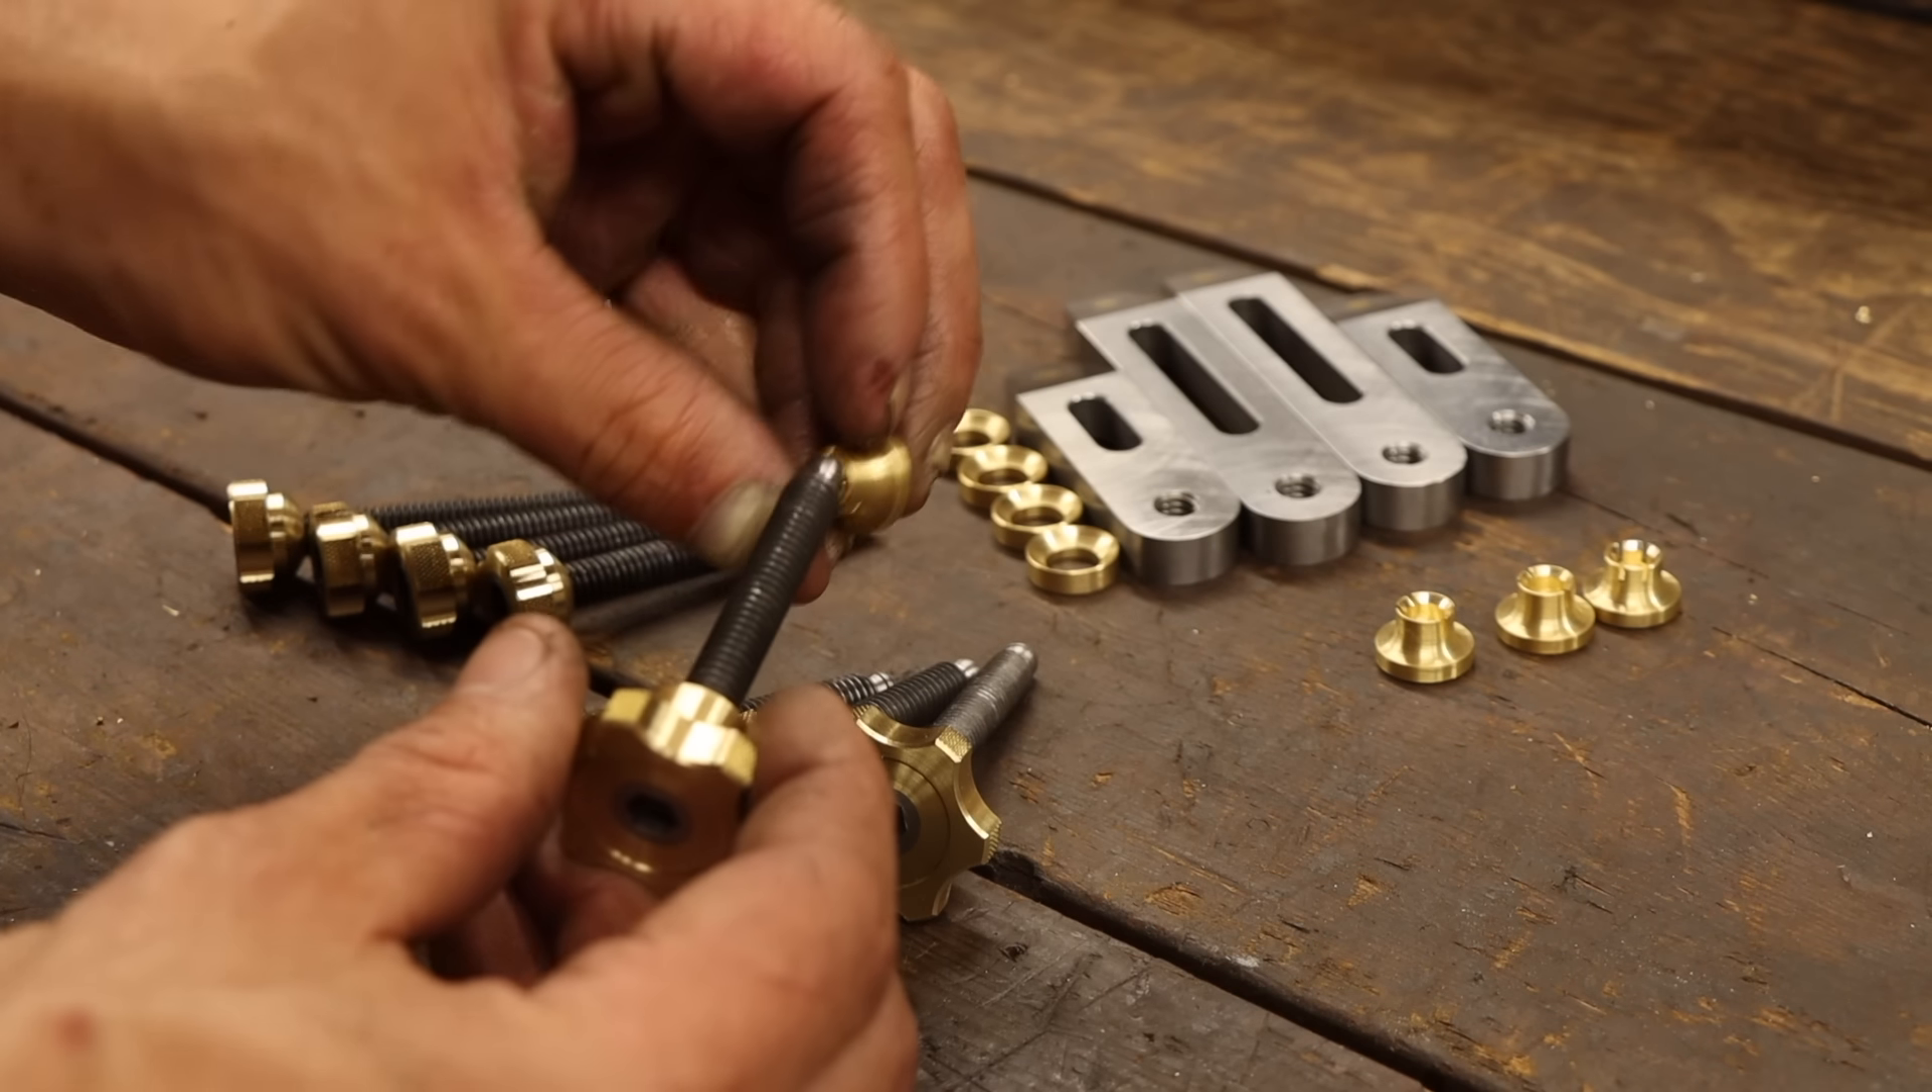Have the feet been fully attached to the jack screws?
No.